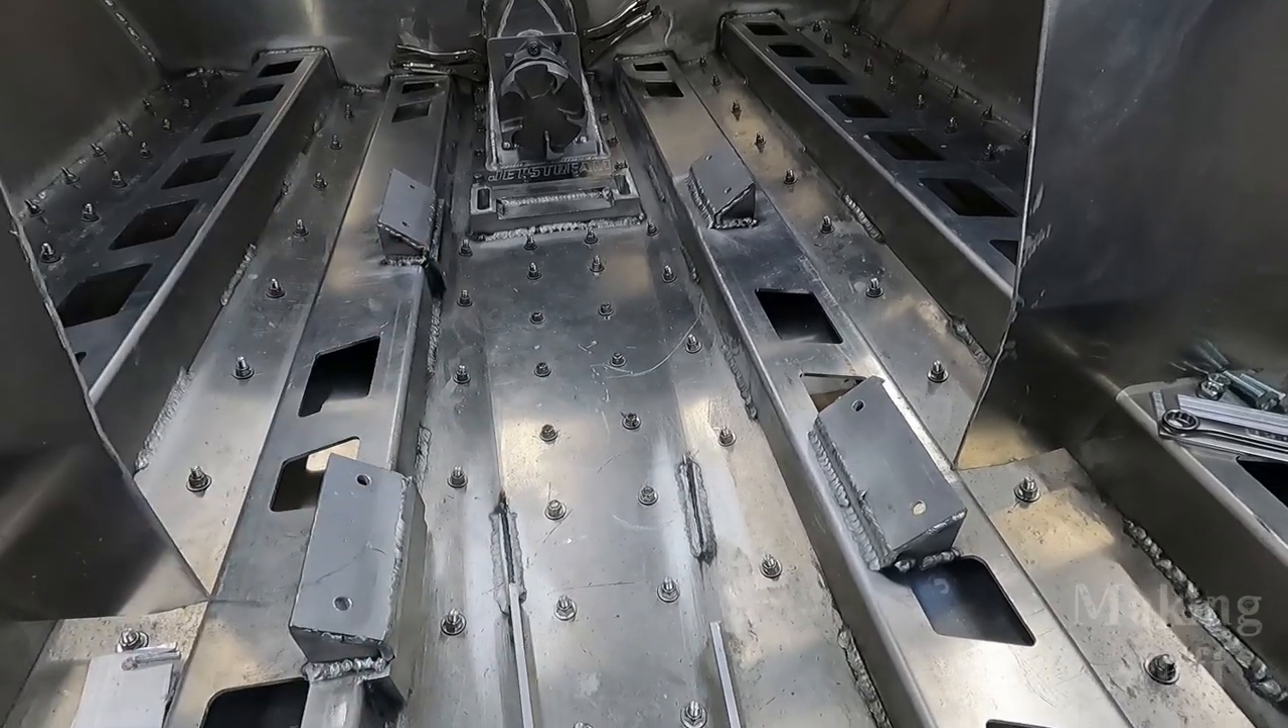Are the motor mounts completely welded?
Yes.